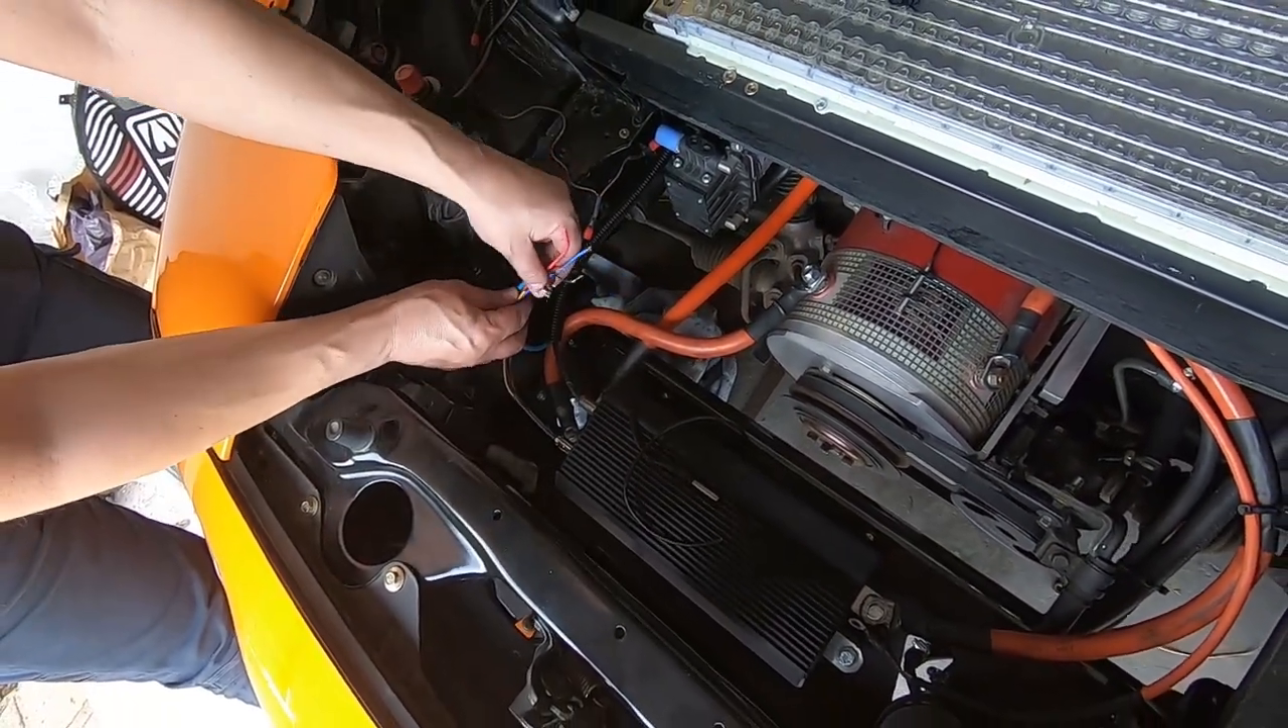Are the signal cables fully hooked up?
No.